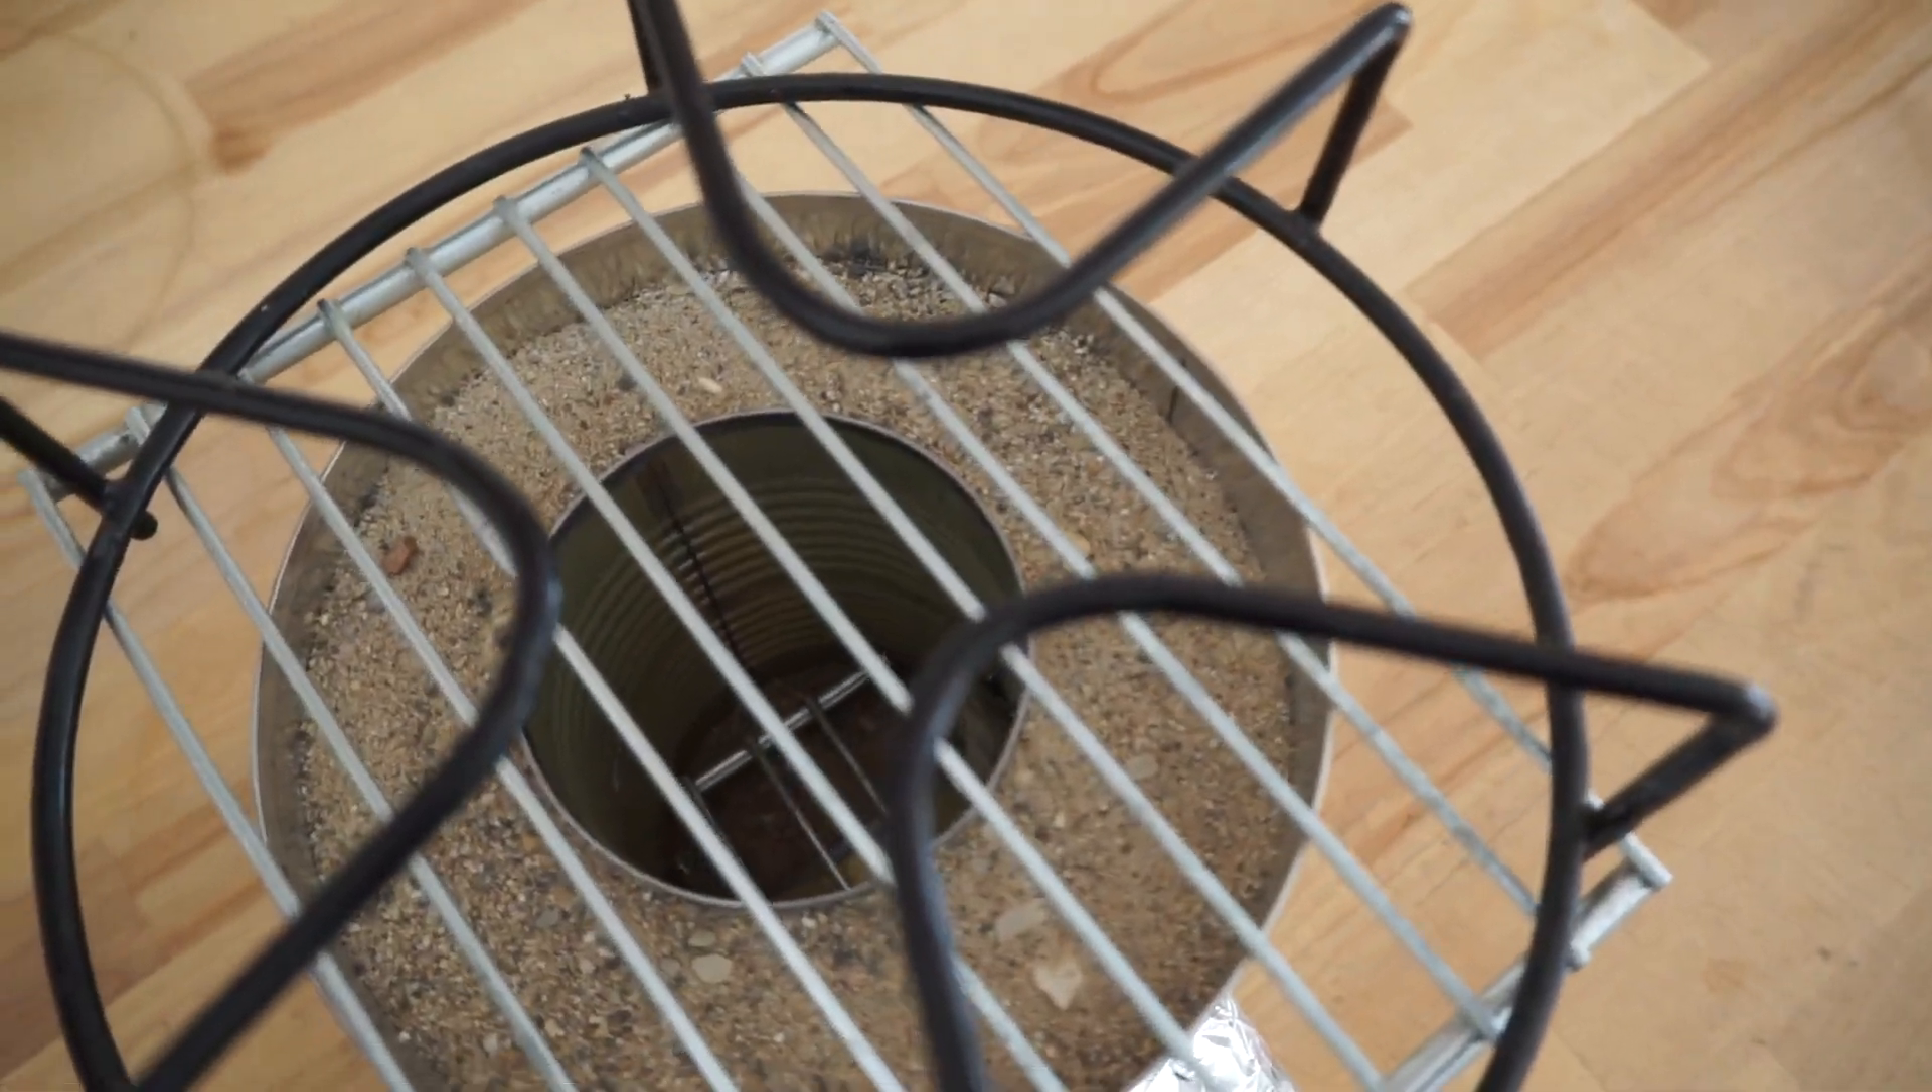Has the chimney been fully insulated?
Yes.